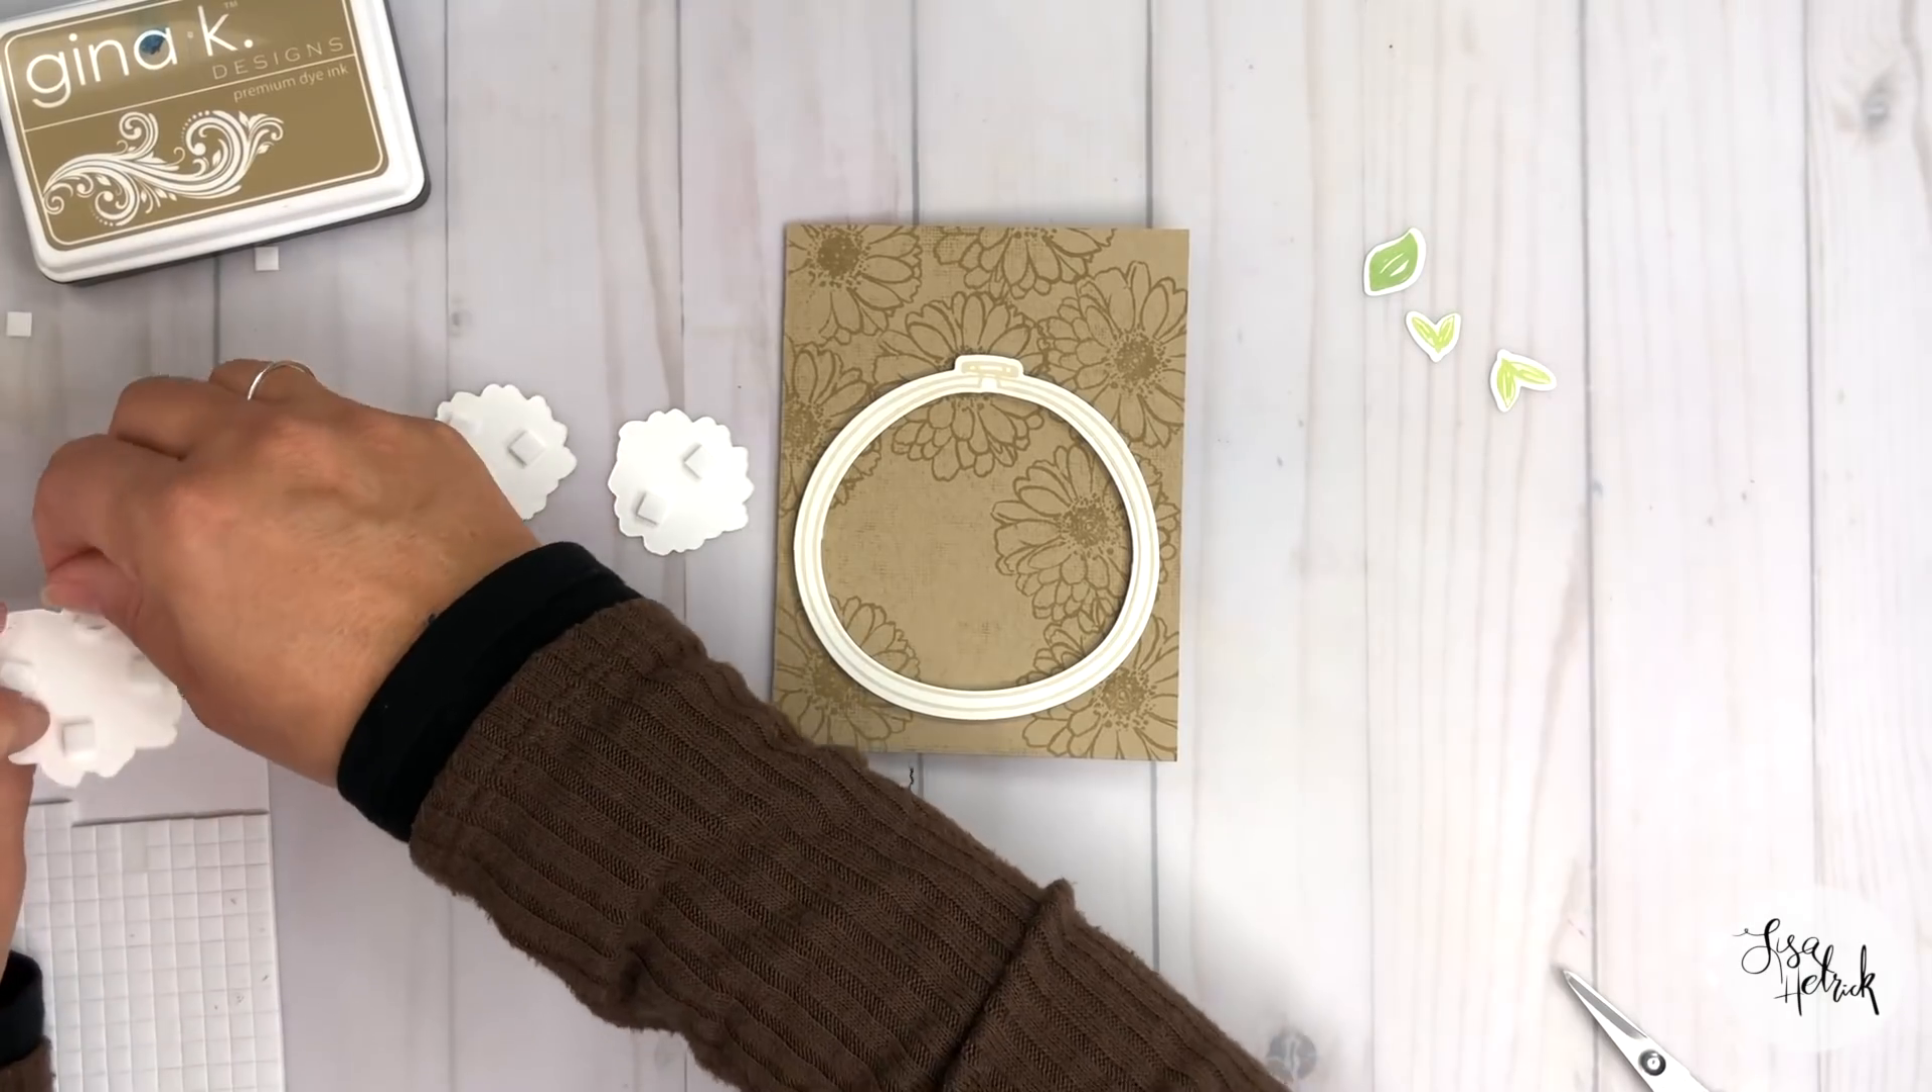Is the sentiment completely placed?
No.